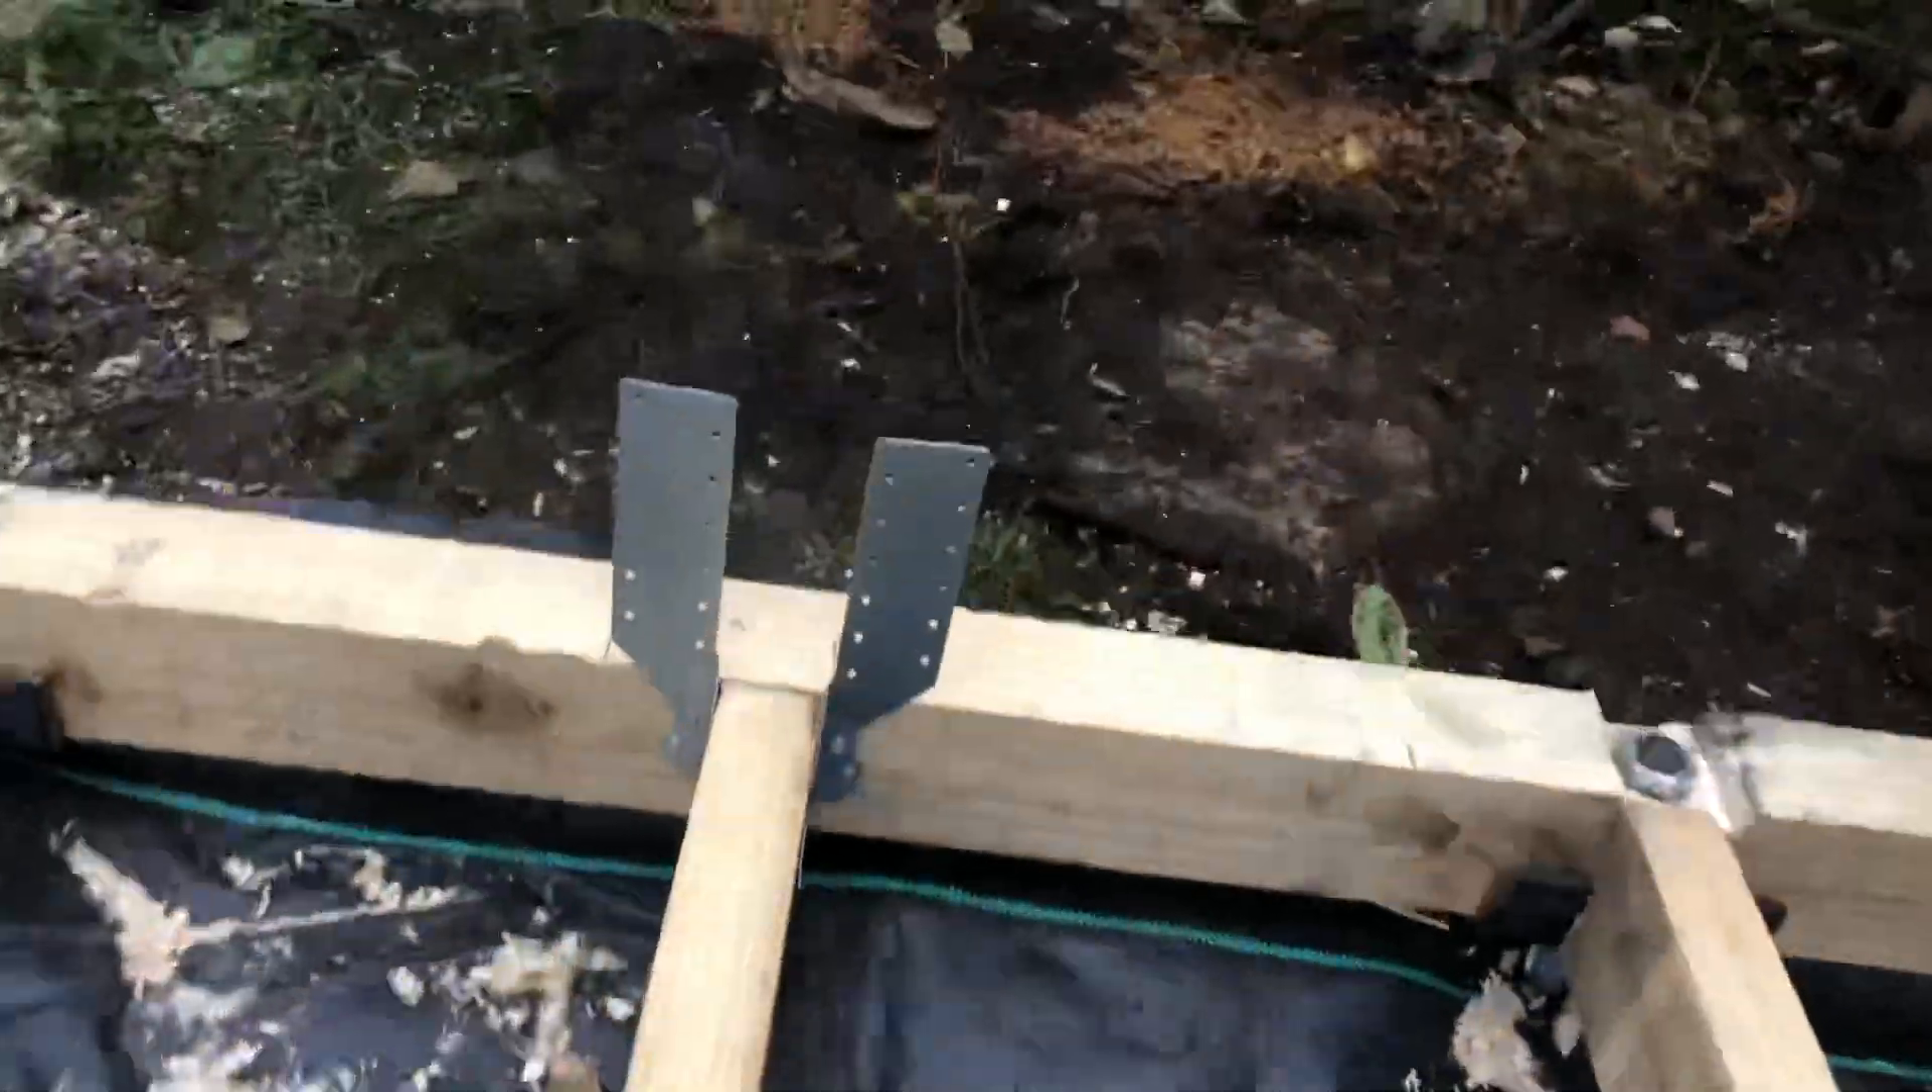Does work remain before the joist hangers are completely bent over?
Yes.